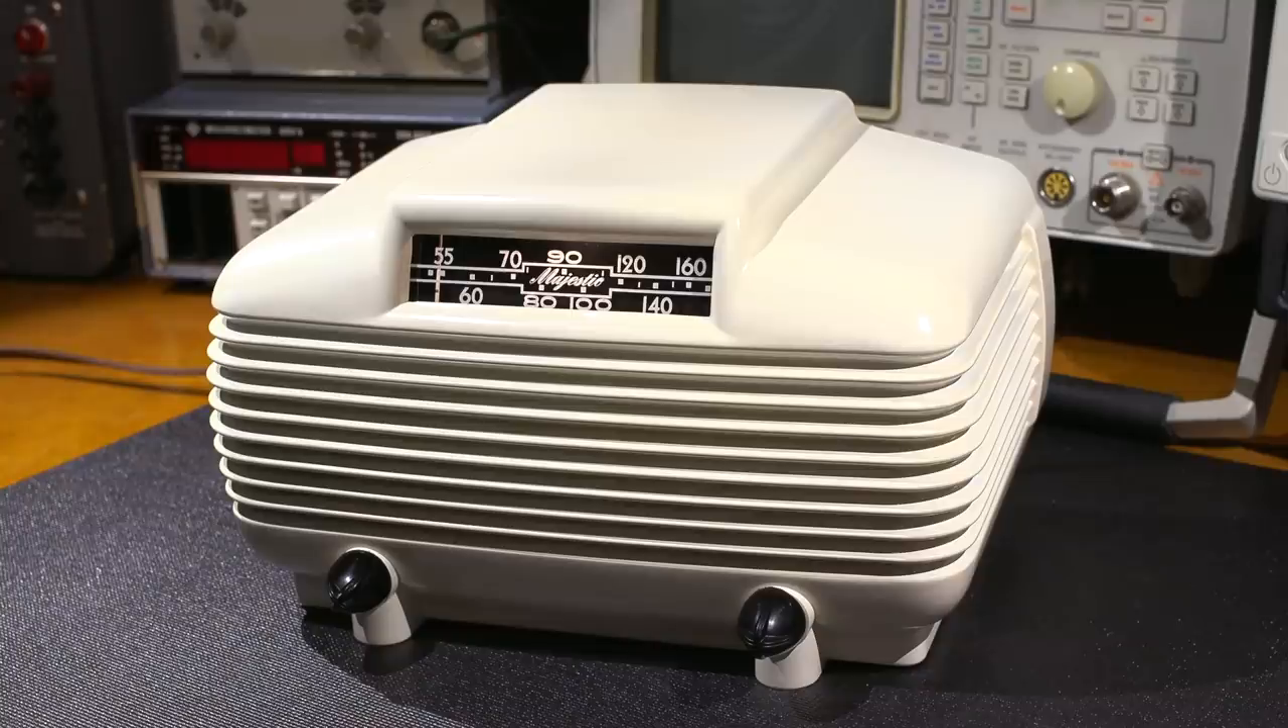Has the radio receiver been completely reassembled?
Yes.